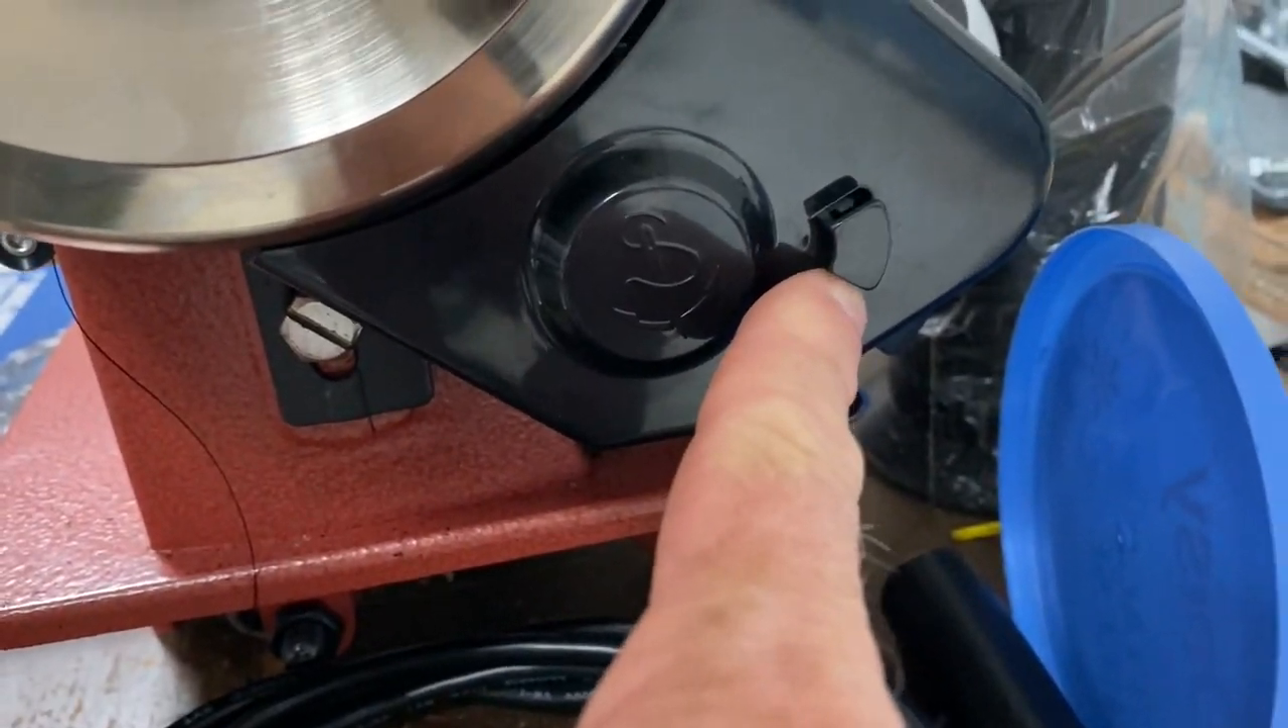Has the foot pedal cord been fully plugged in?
No.